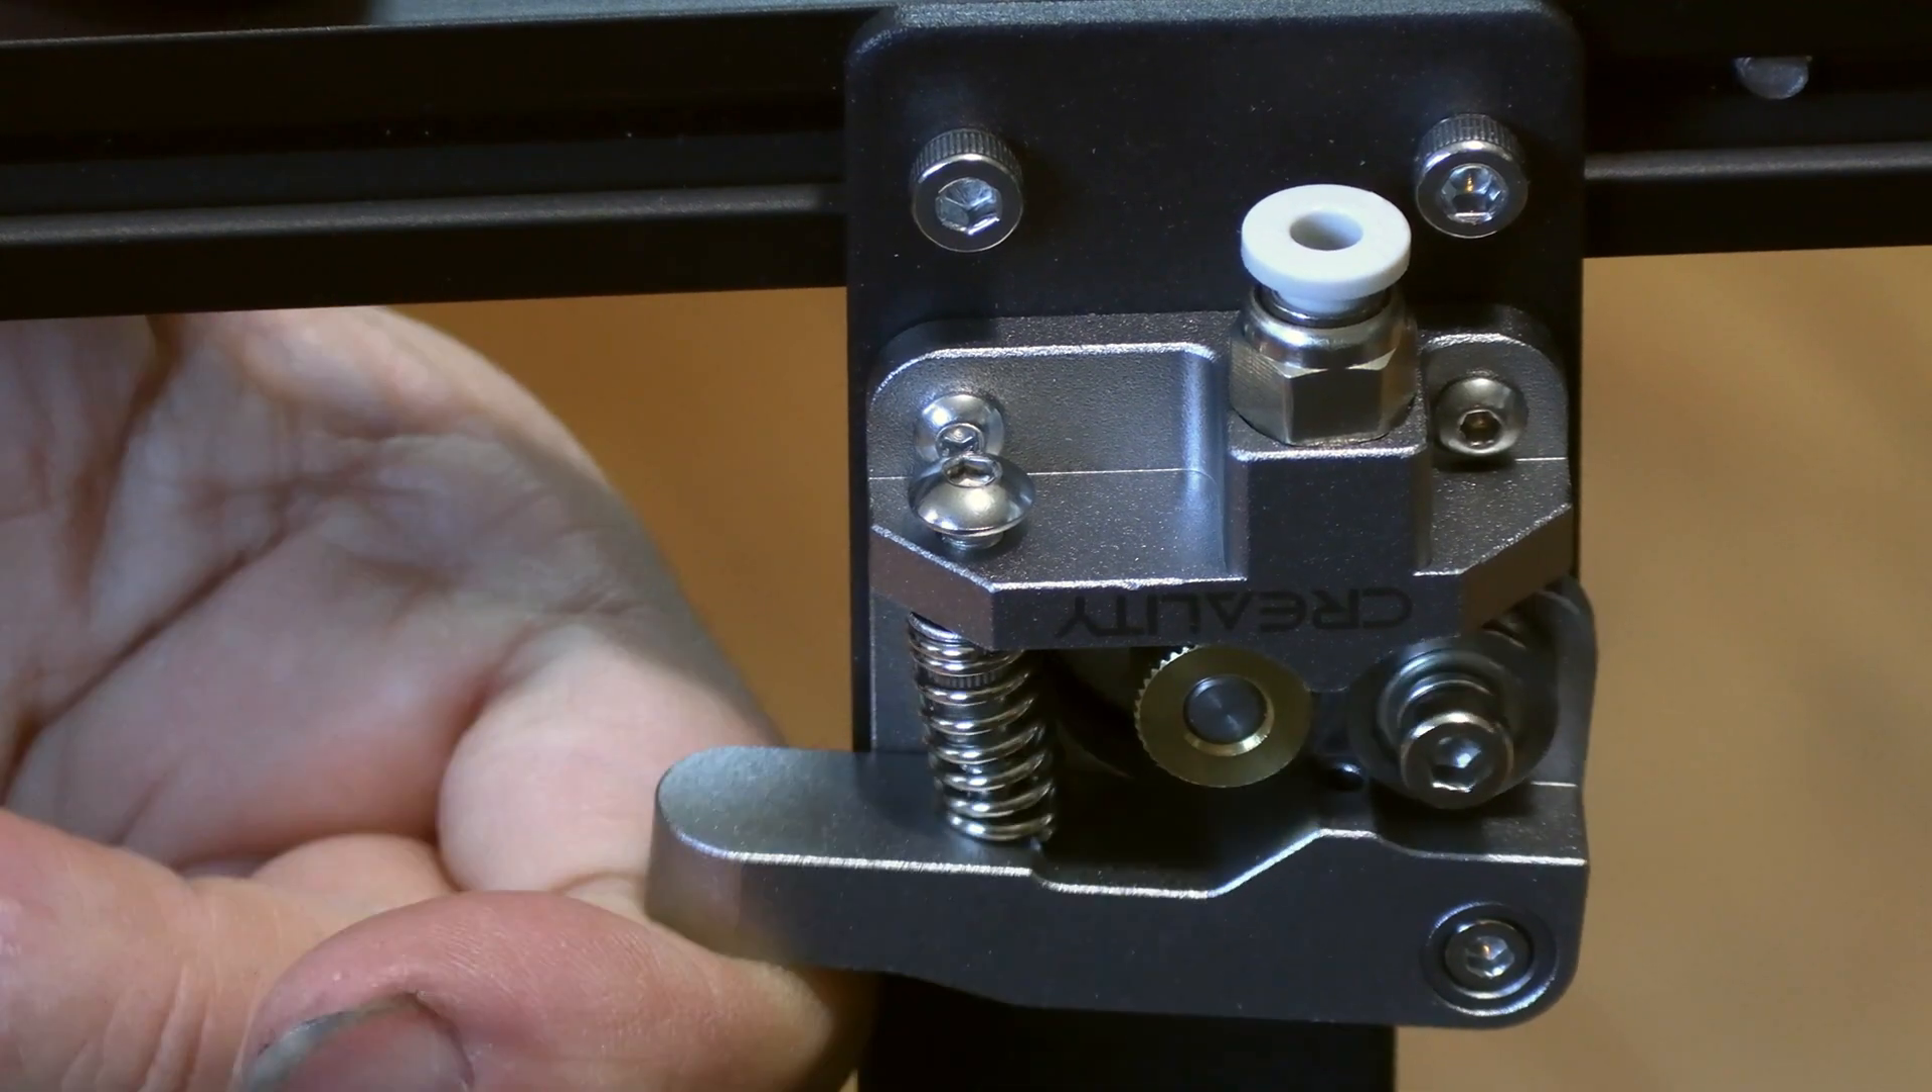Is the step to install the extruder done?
Yes.